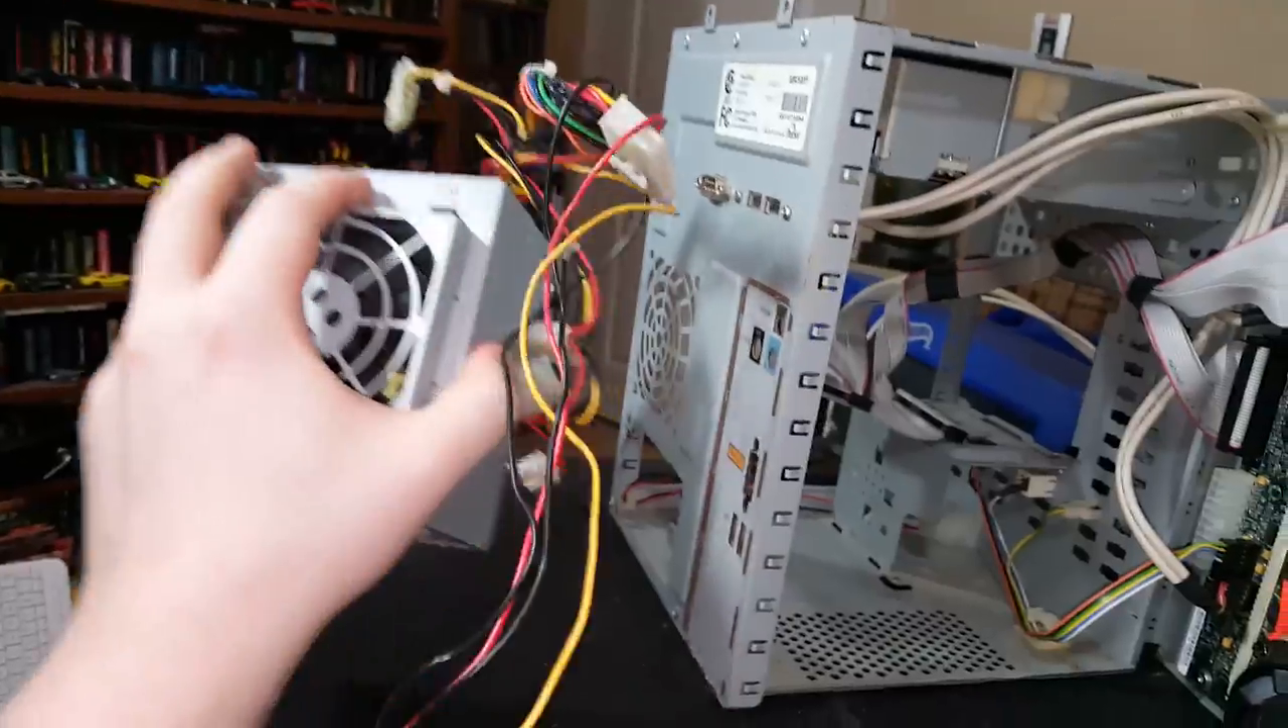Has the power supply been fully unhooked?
Yes.